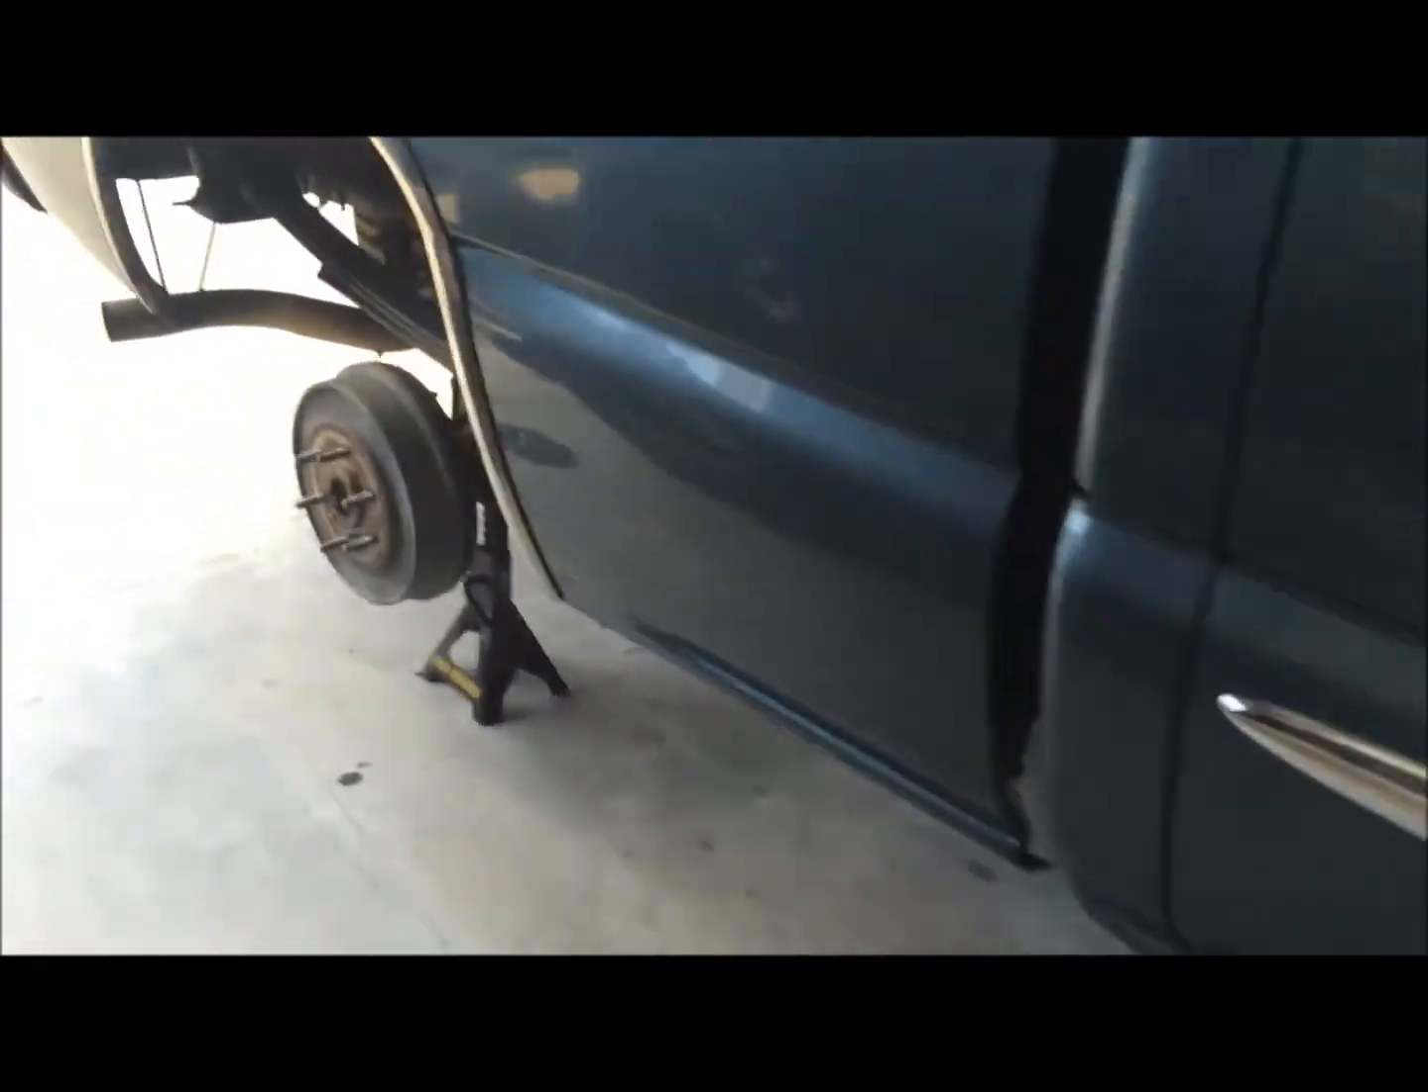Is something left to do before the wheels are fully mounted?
Yes.